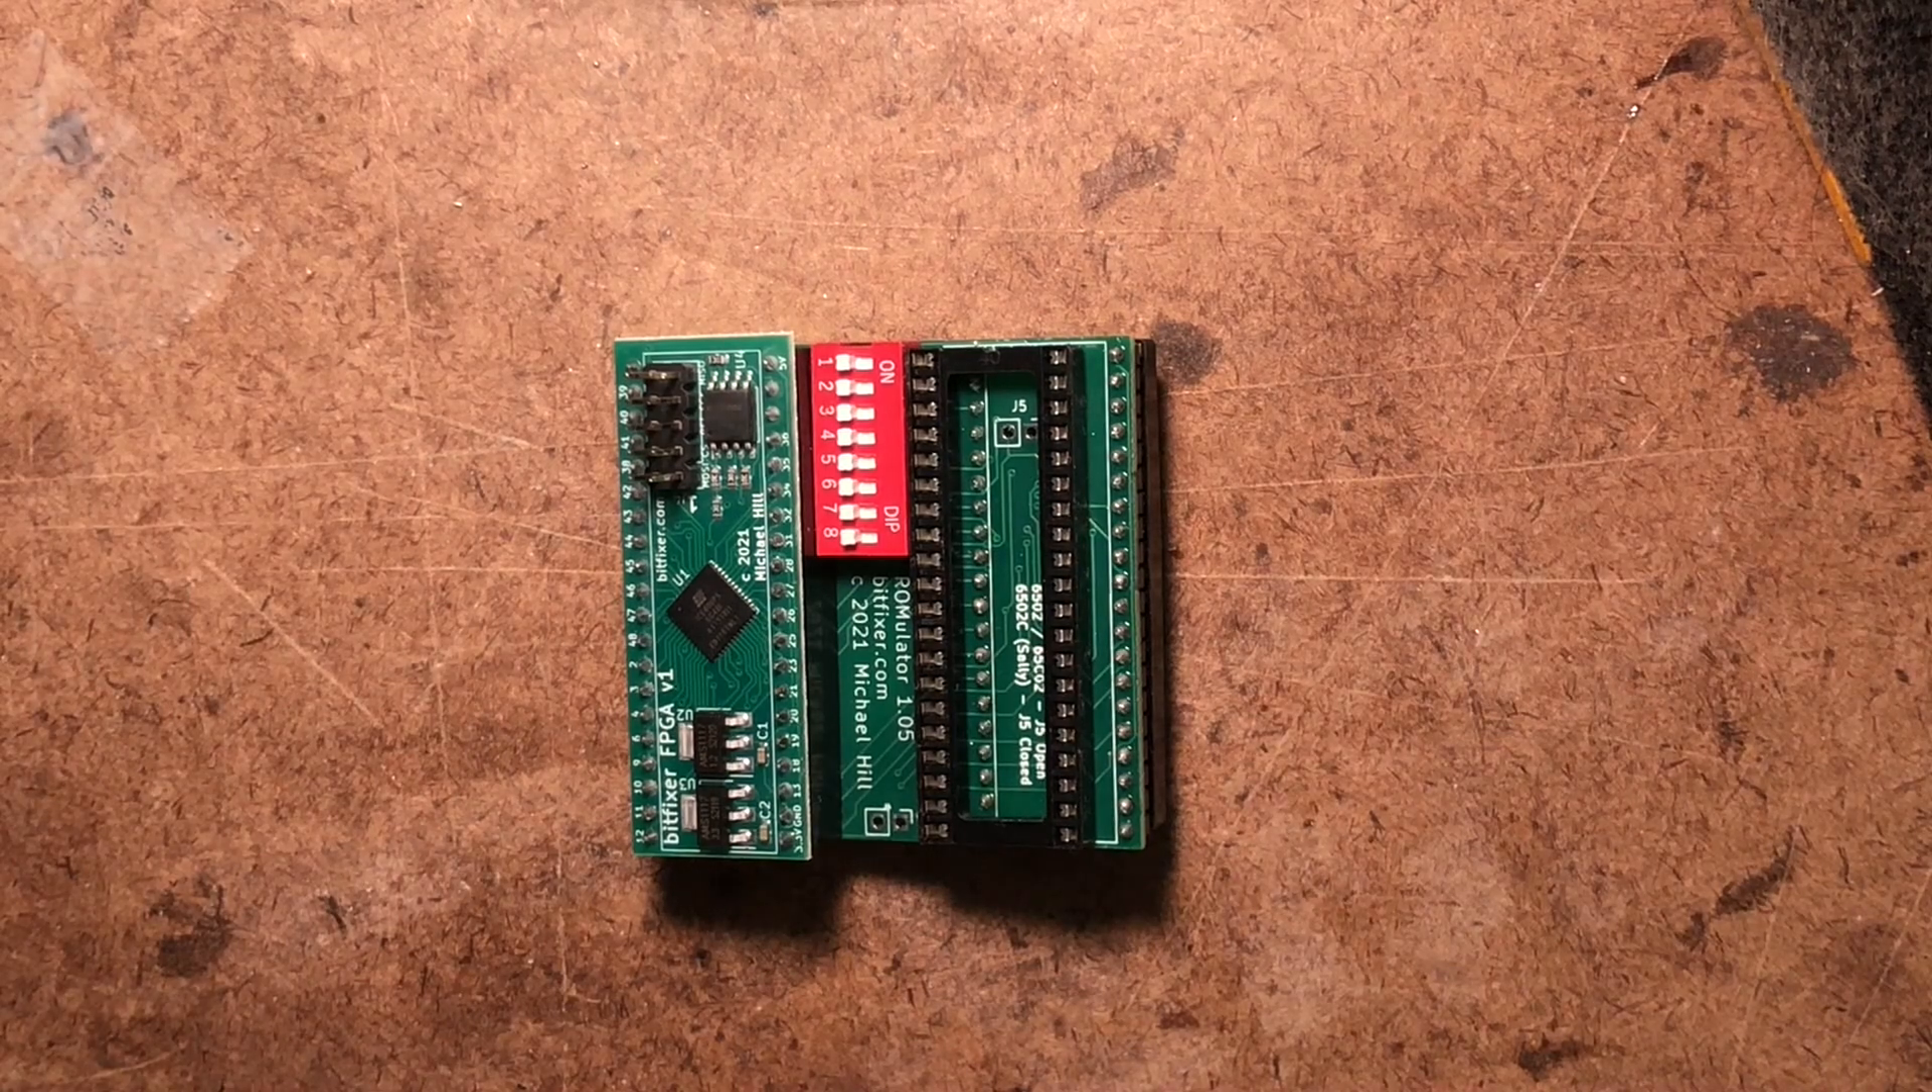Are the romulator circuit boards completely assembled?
Yes.